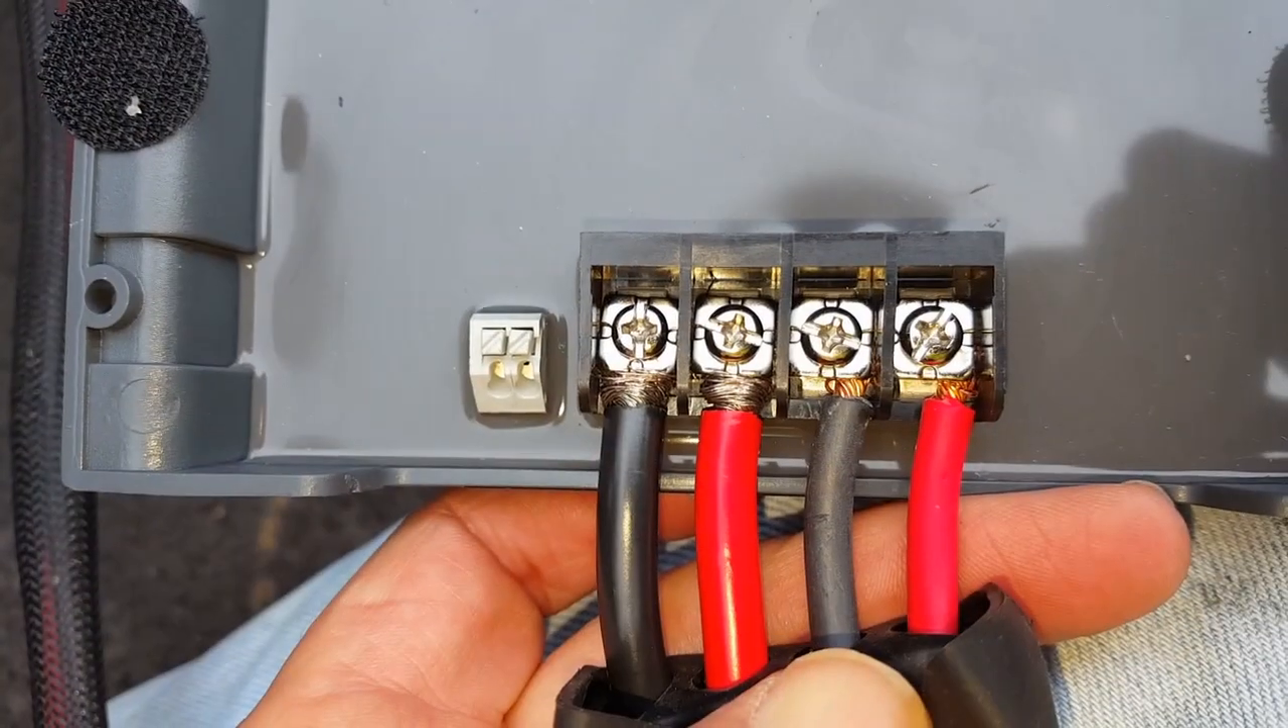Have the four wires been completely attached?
Yes.